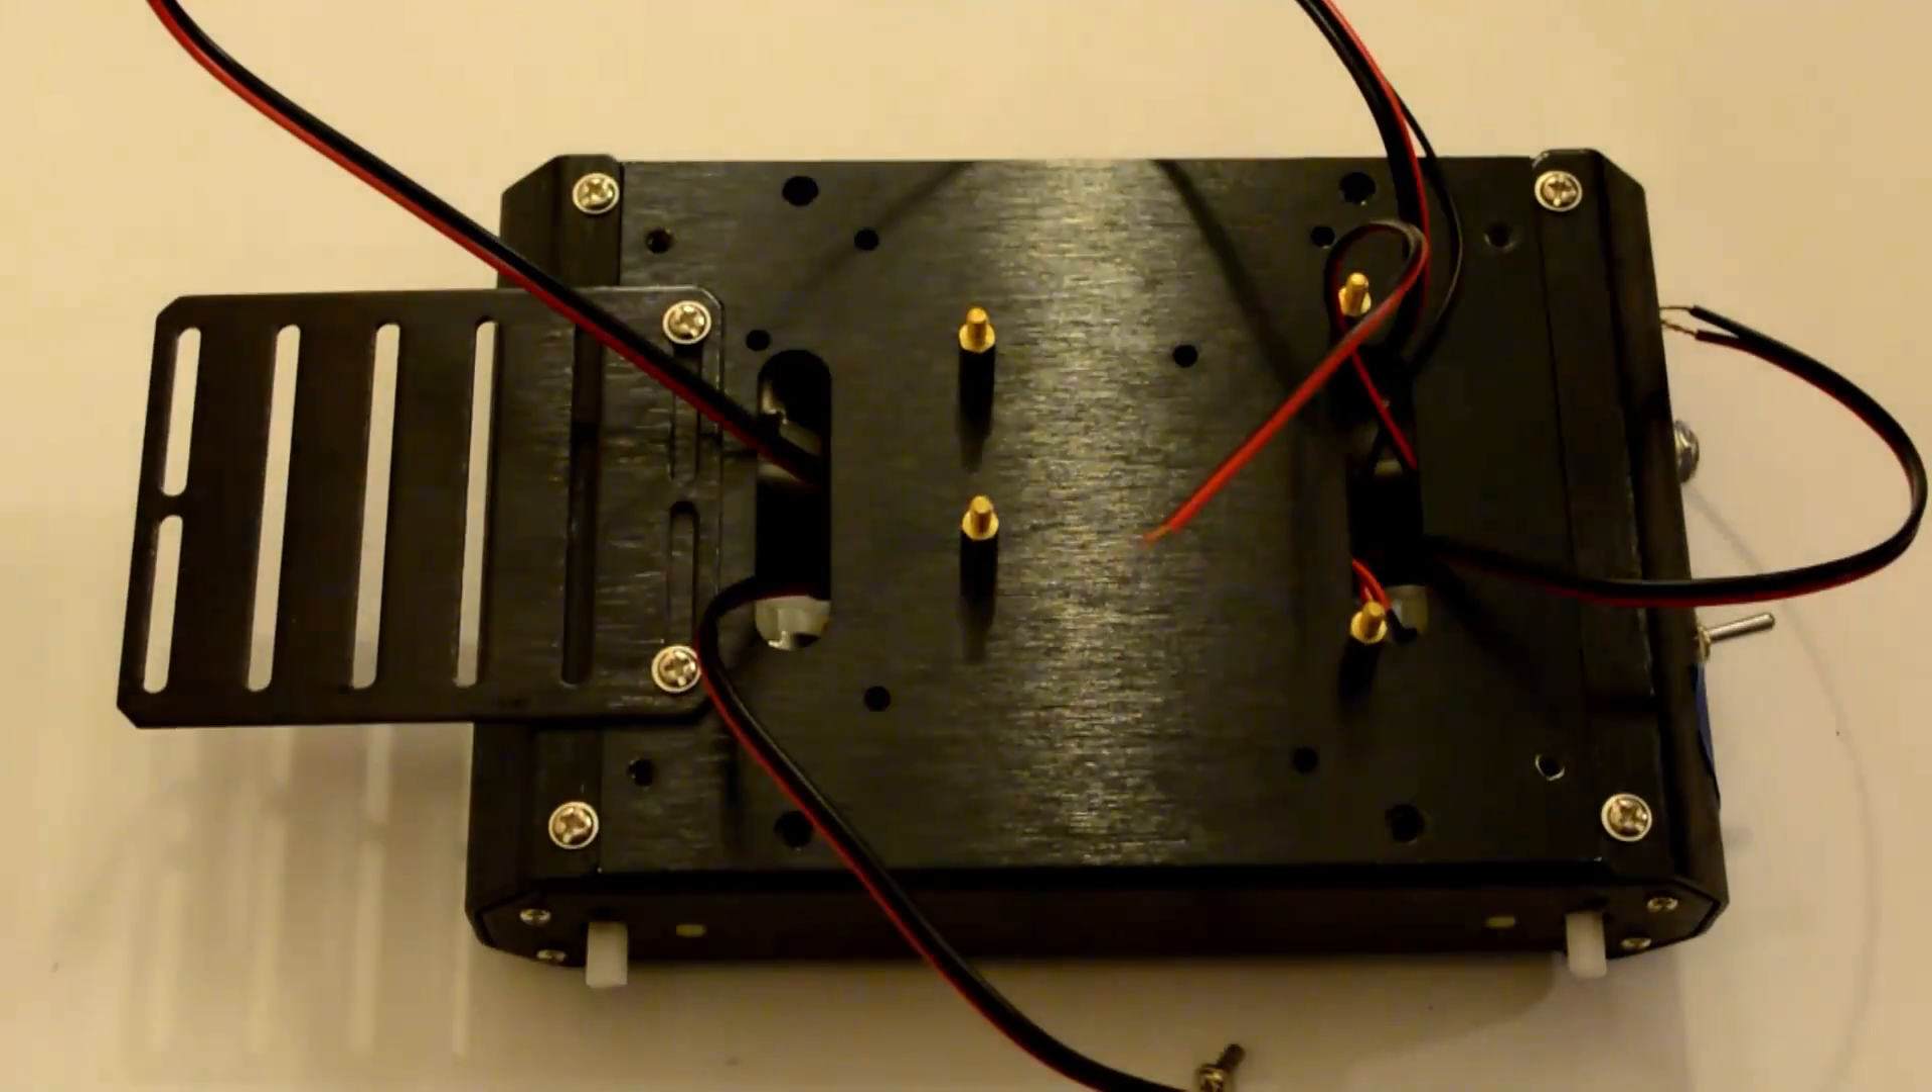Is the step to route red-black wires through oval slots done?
Yes.